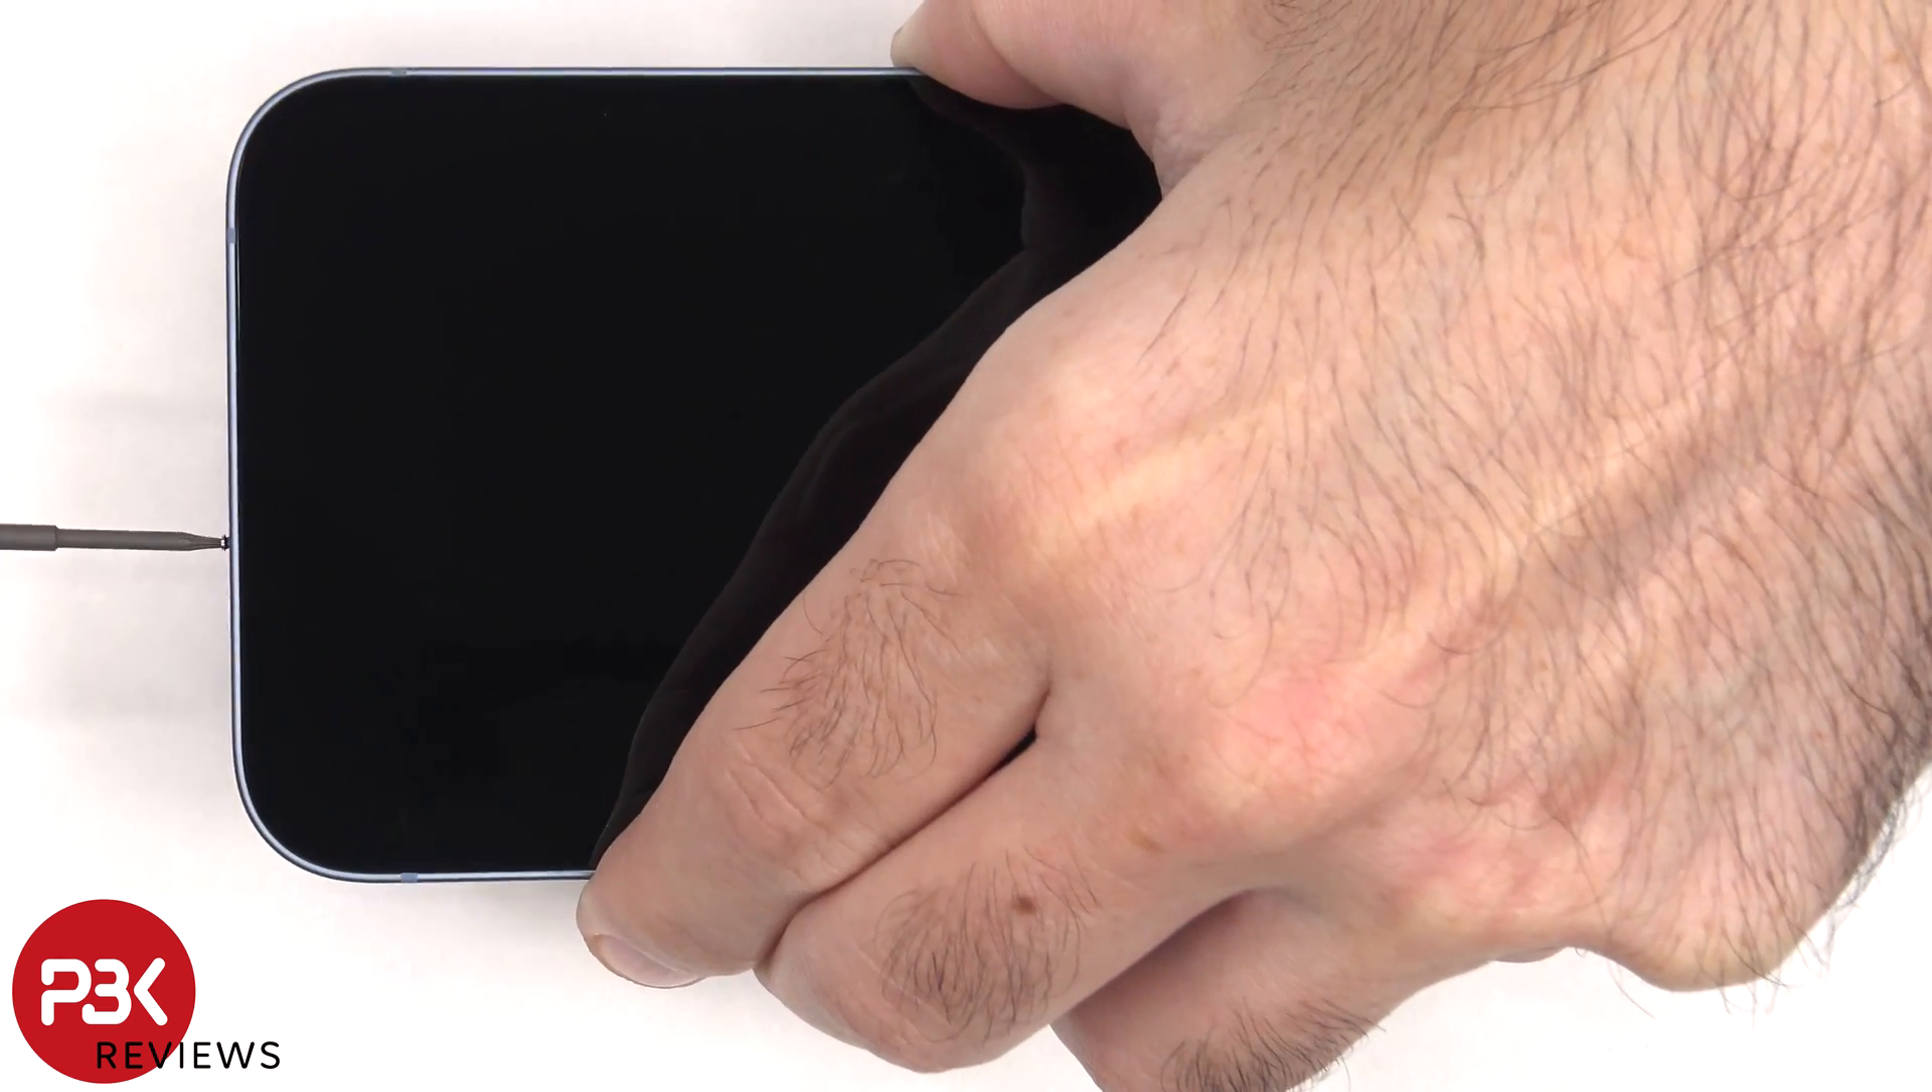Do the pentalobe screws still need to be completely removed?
Yes.